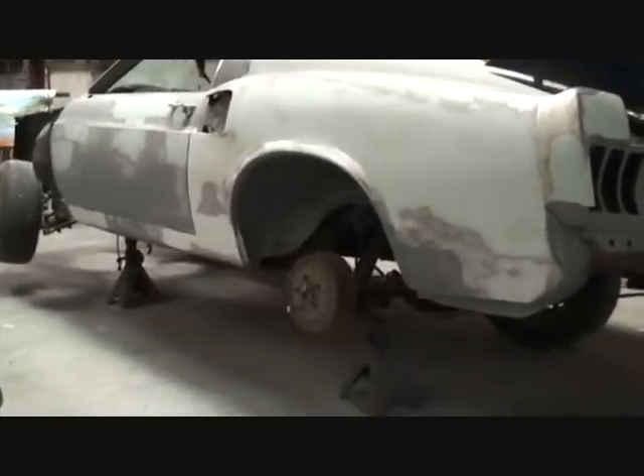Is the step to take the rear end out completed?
No.